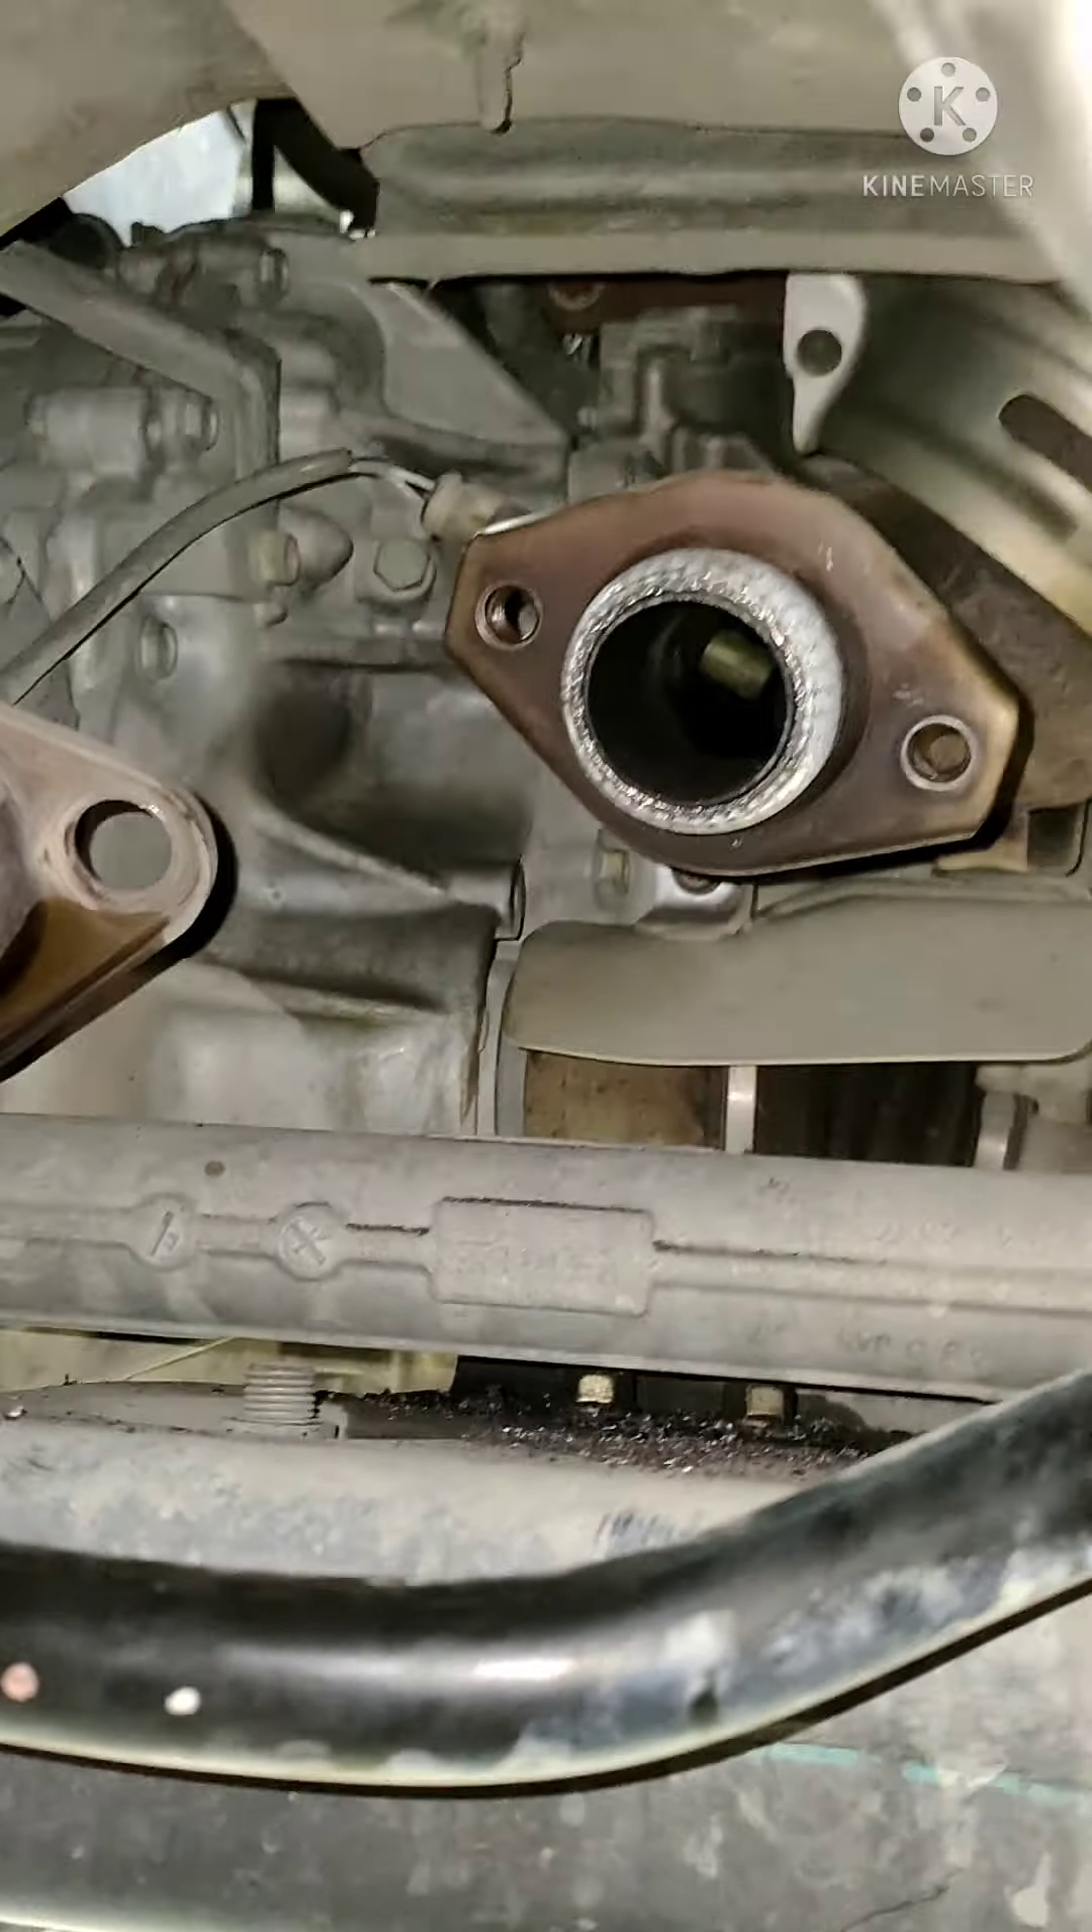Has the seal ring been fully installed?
Yes.